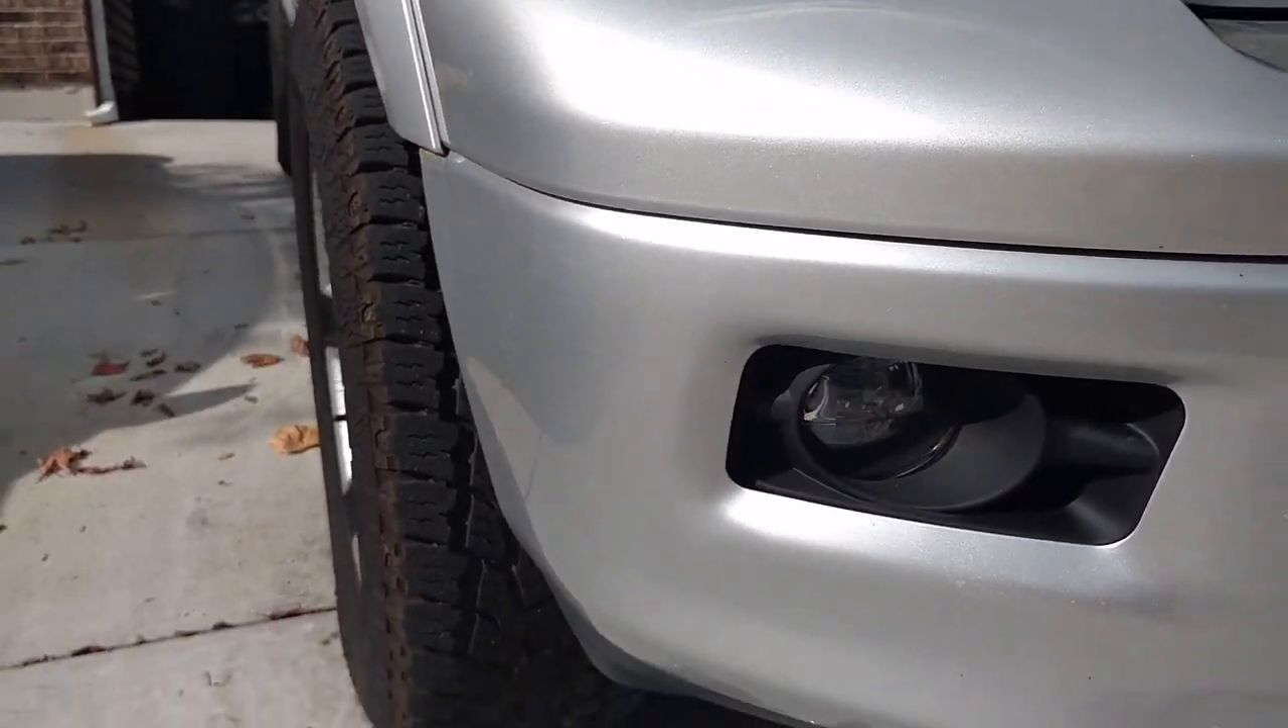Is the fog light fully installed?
Yes.